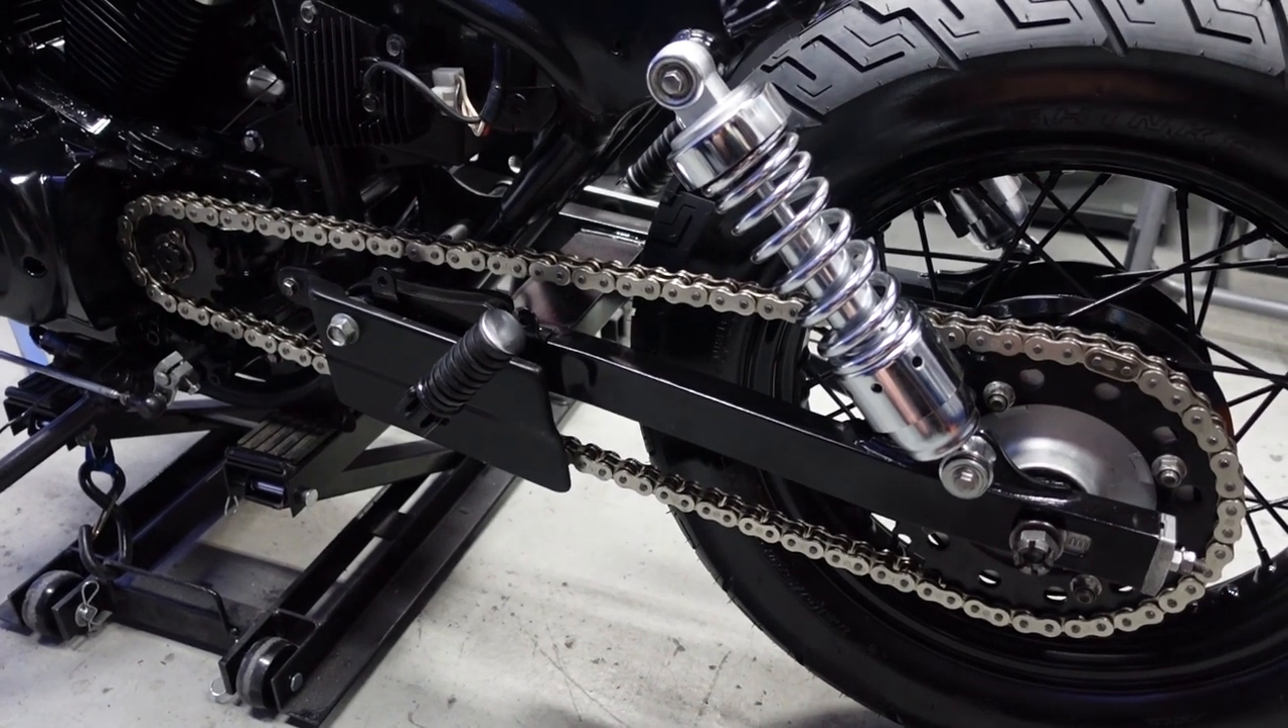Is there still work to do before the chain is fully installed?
No.